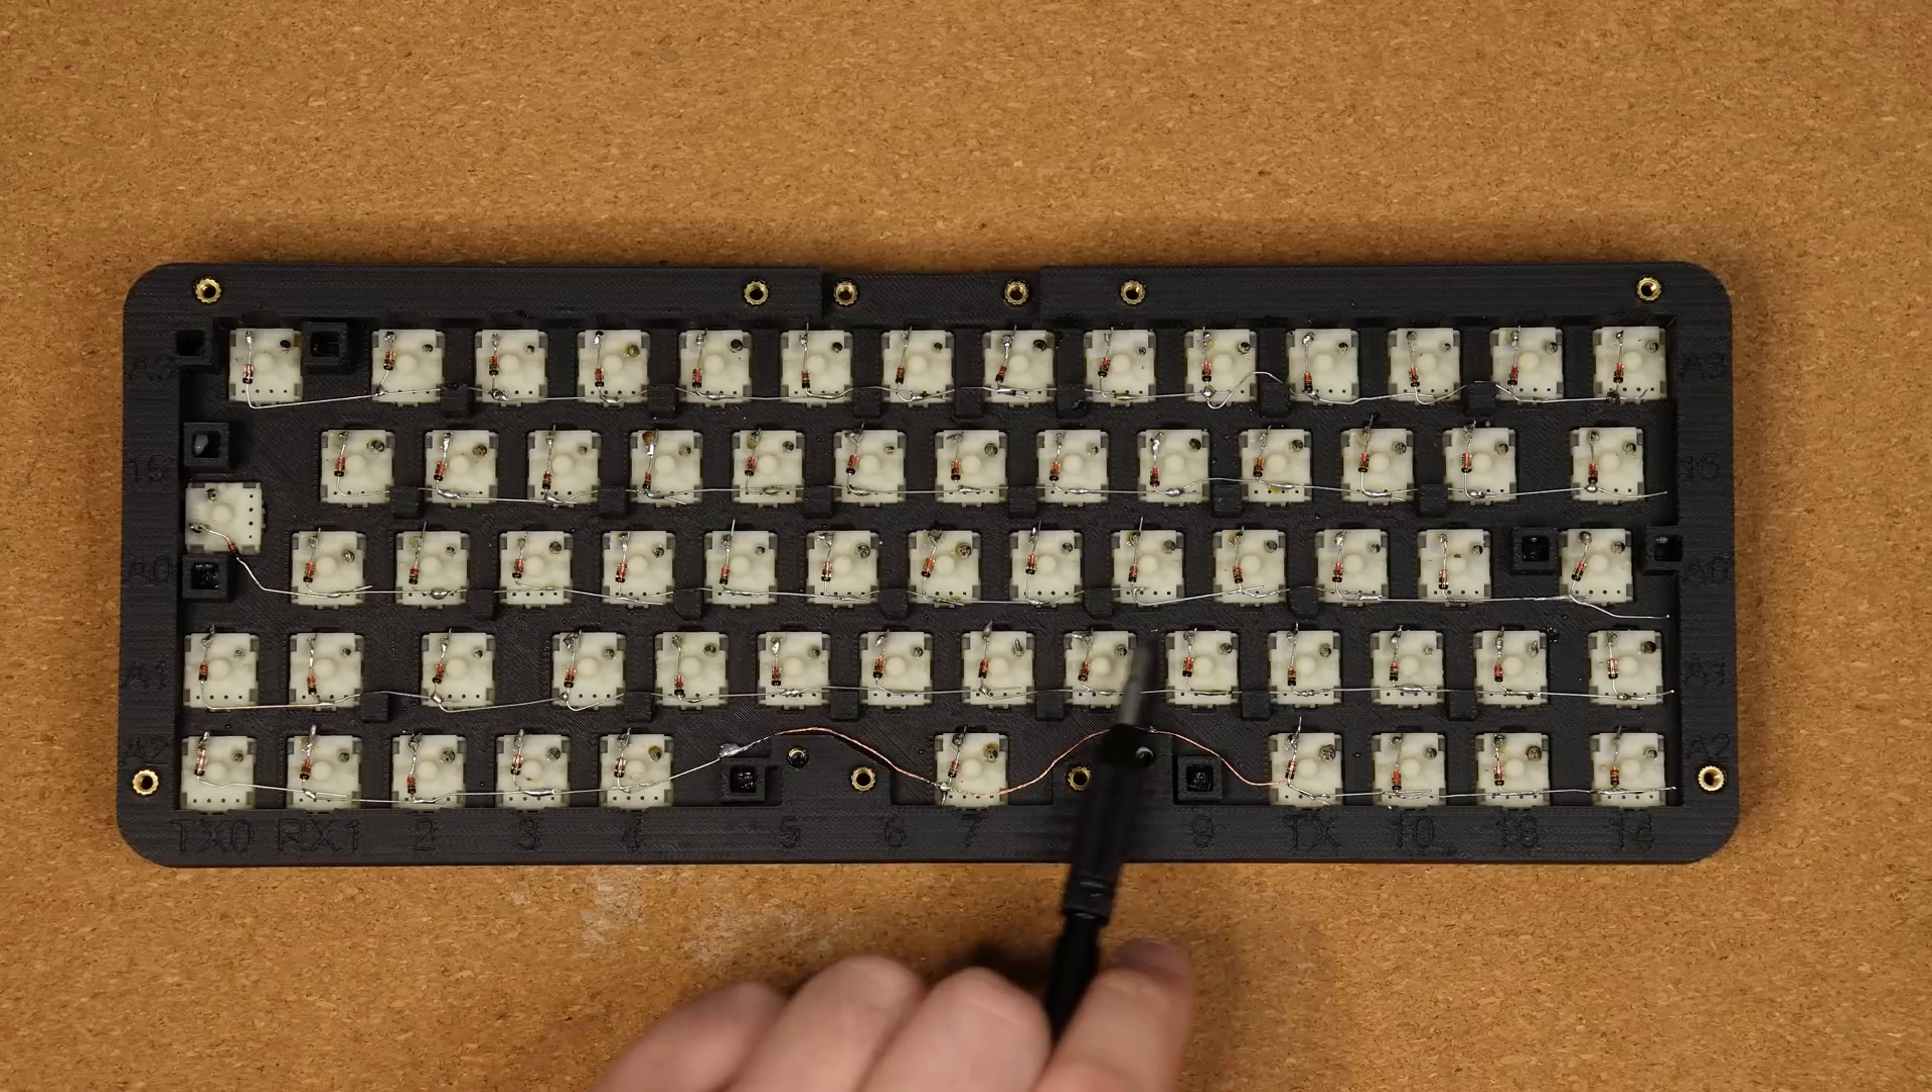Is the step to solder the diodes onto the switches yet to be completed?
No.